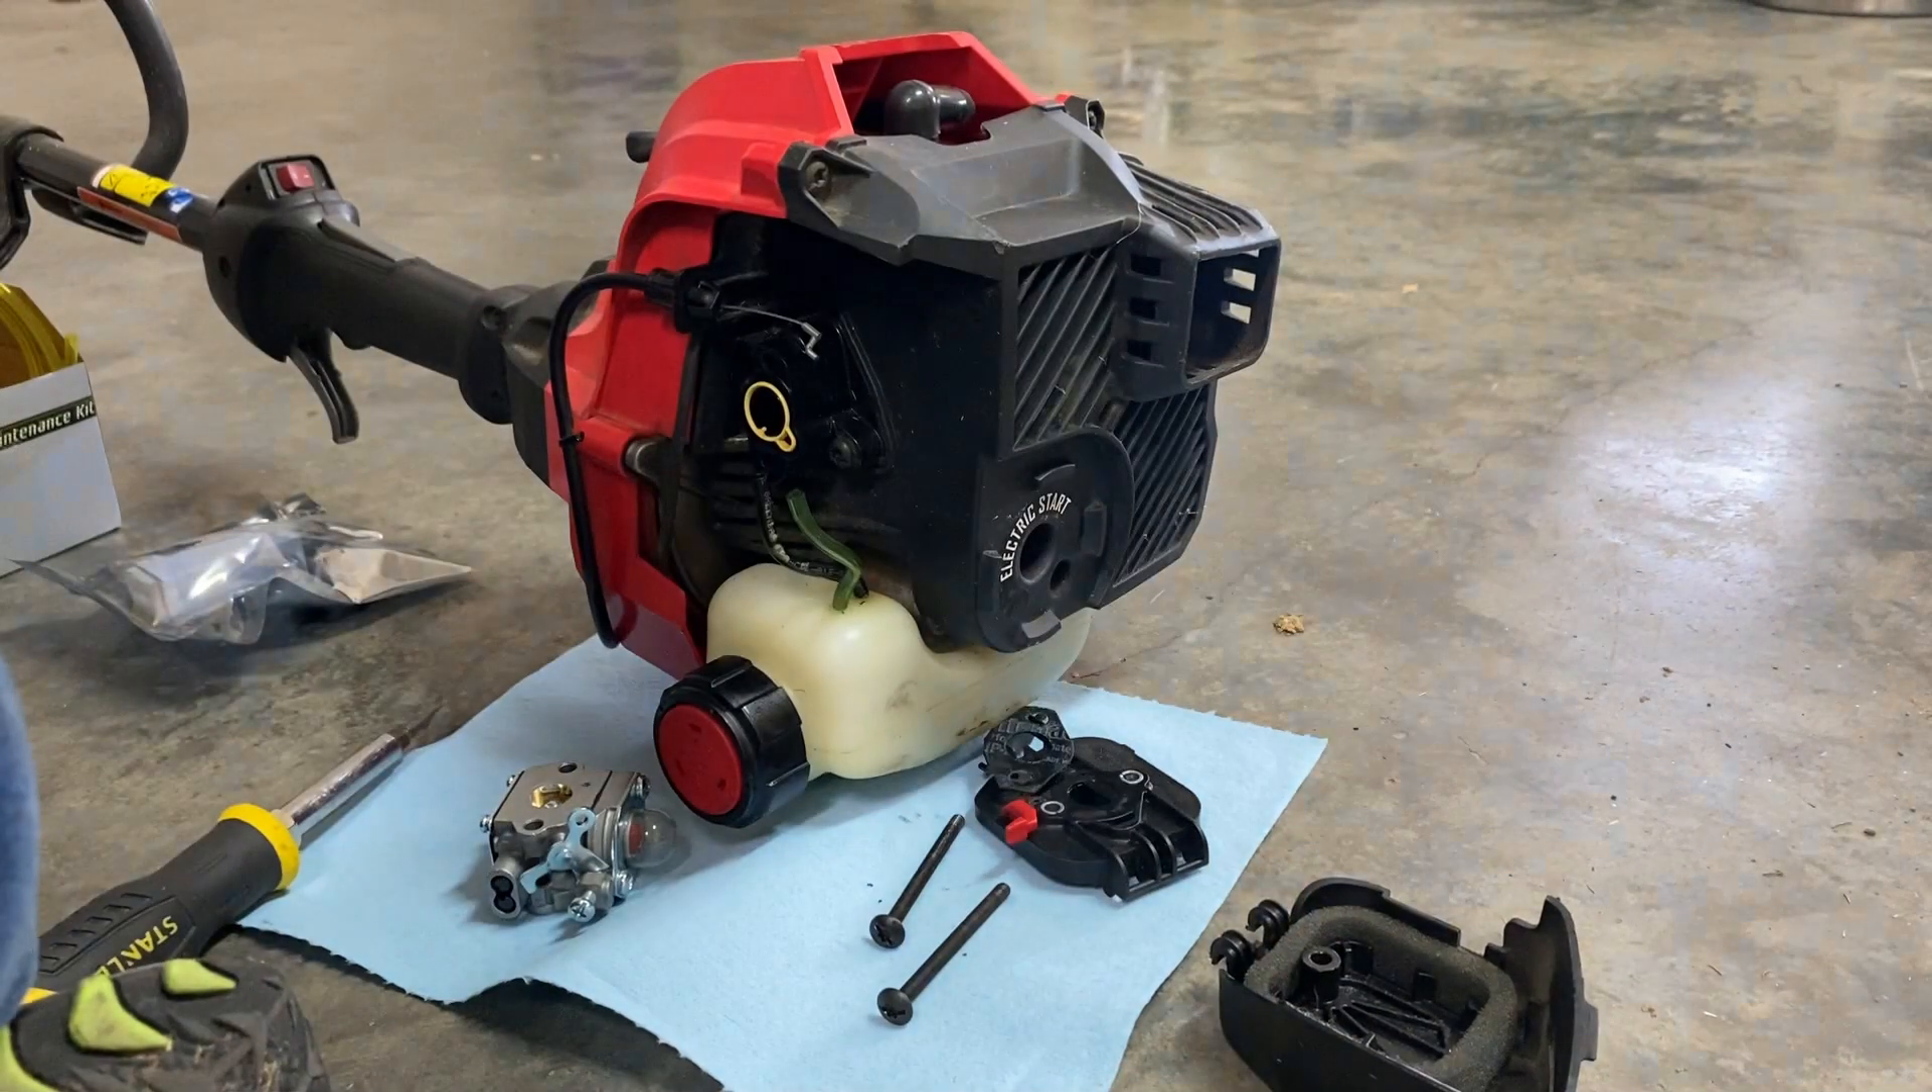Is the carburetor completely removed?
Yes.